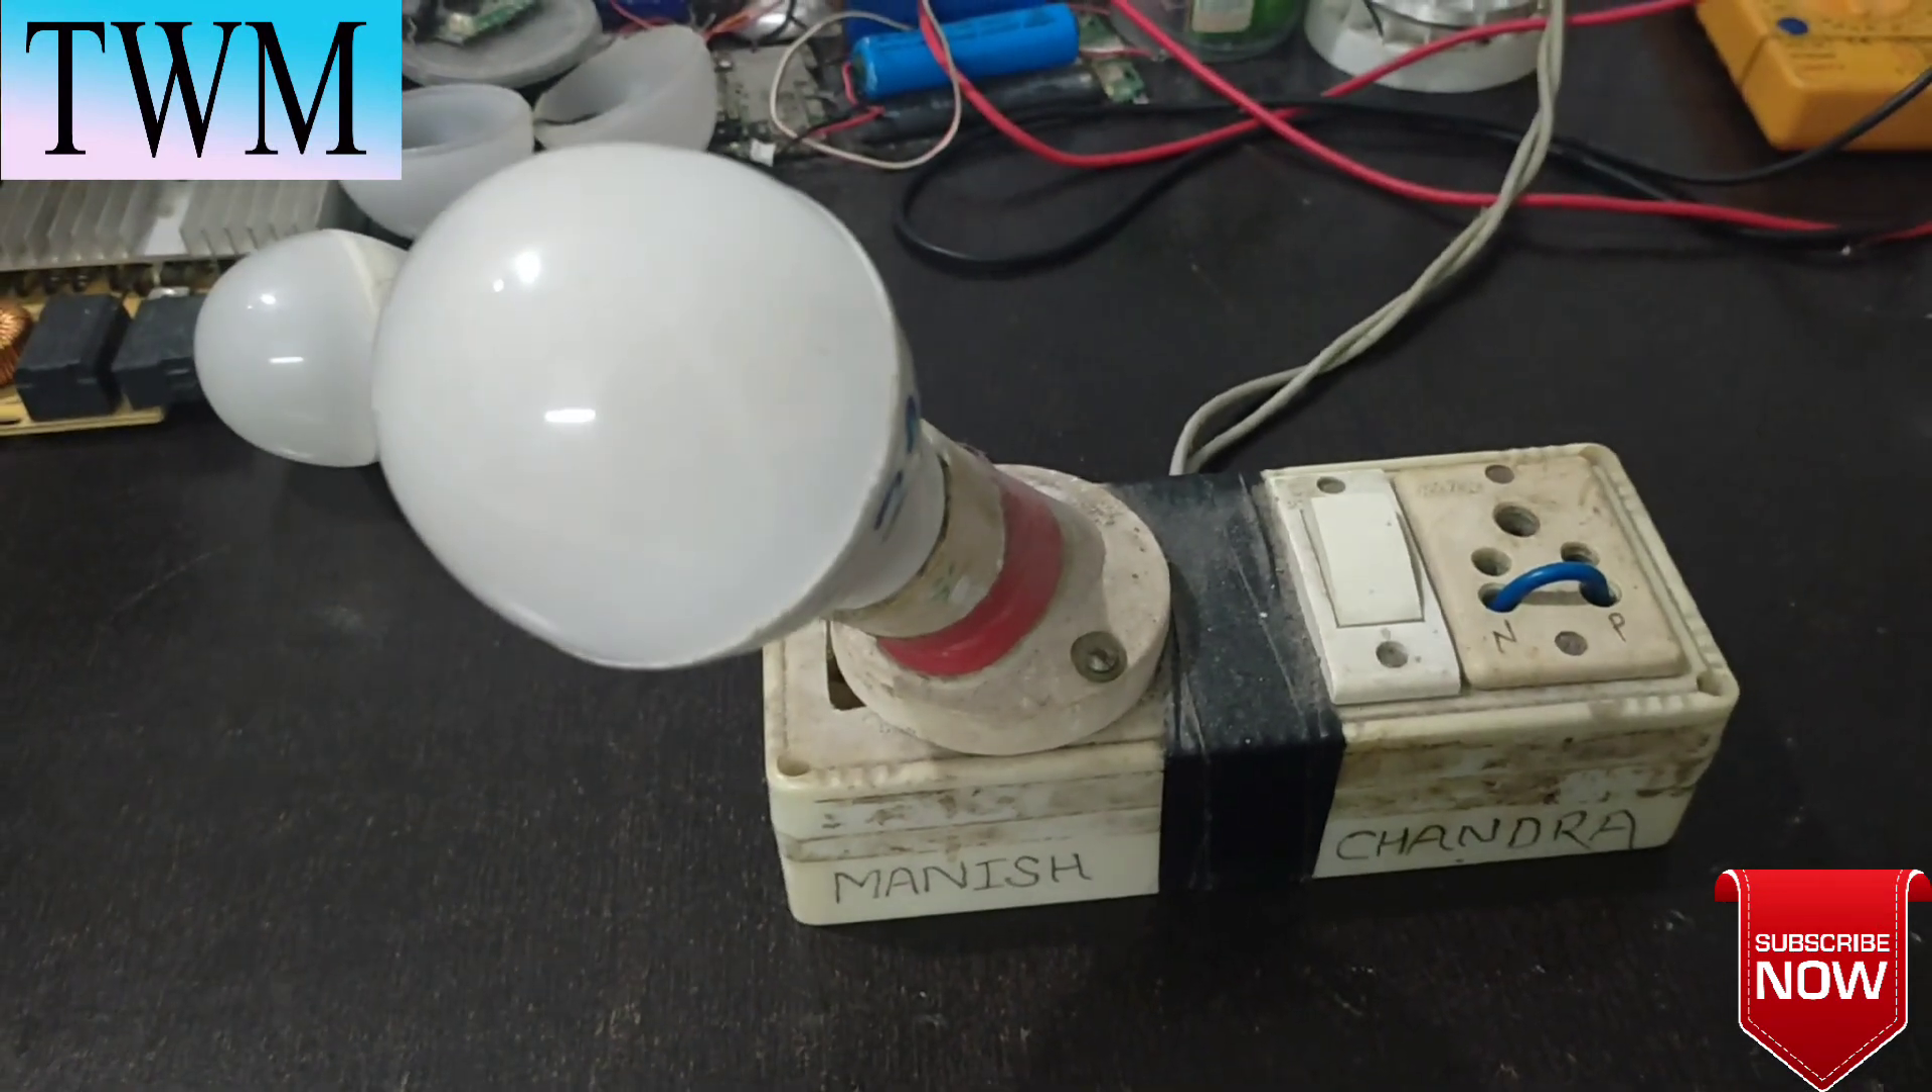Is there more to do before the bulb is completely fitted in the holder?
No.